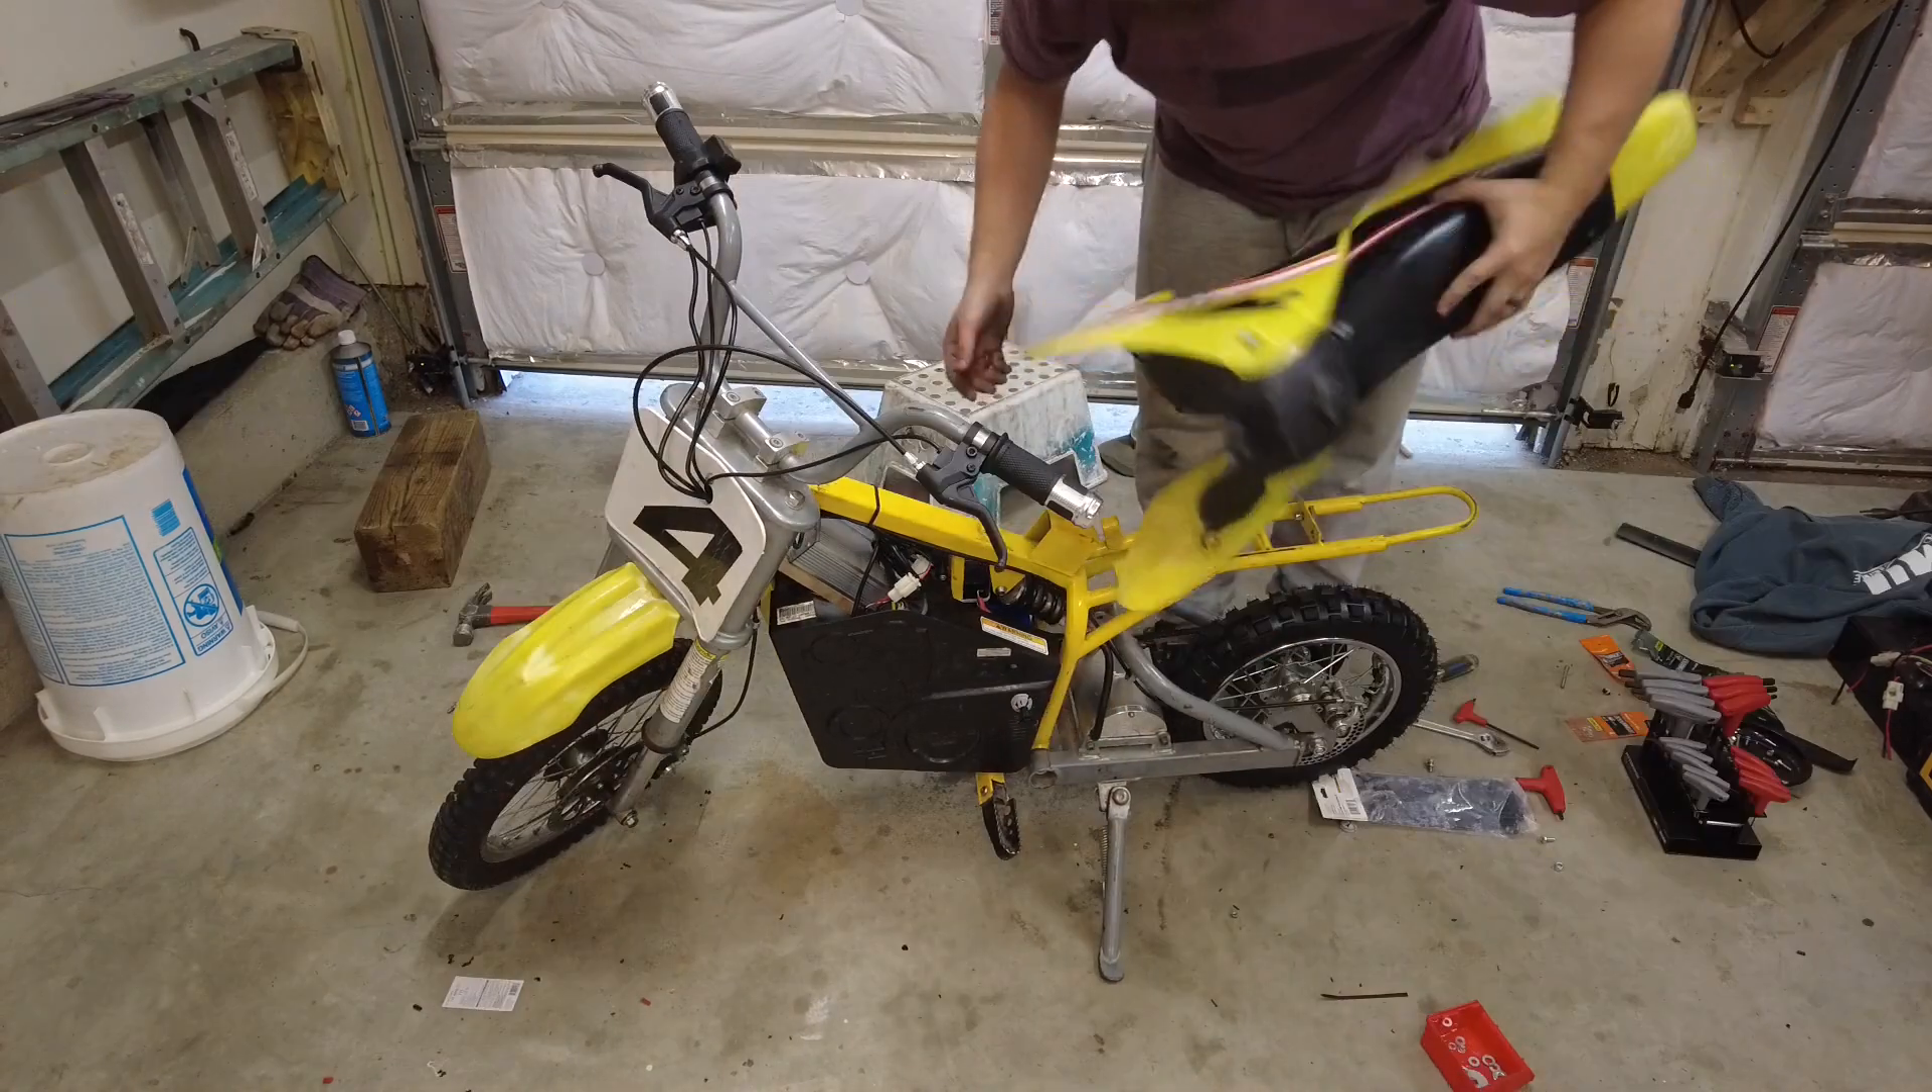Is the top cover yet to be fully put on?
Yes.